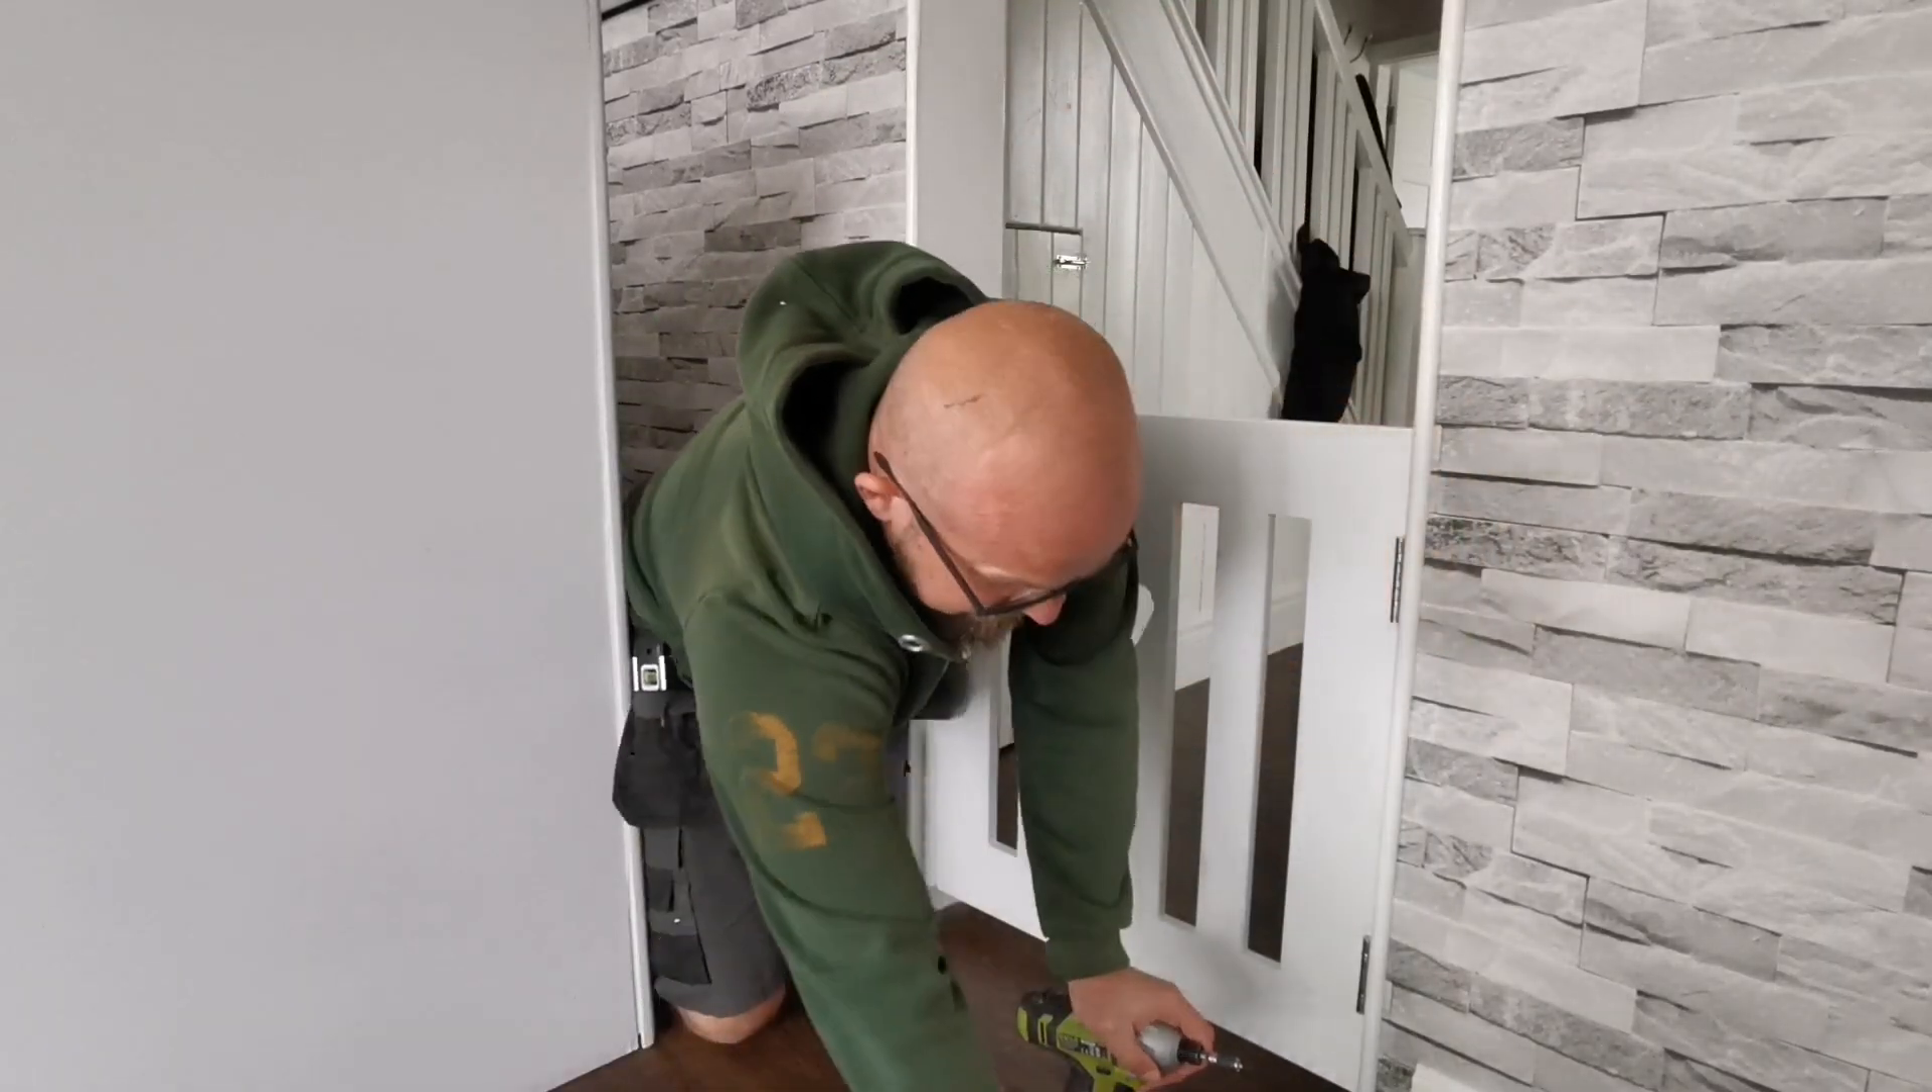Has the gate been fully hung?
Yes.